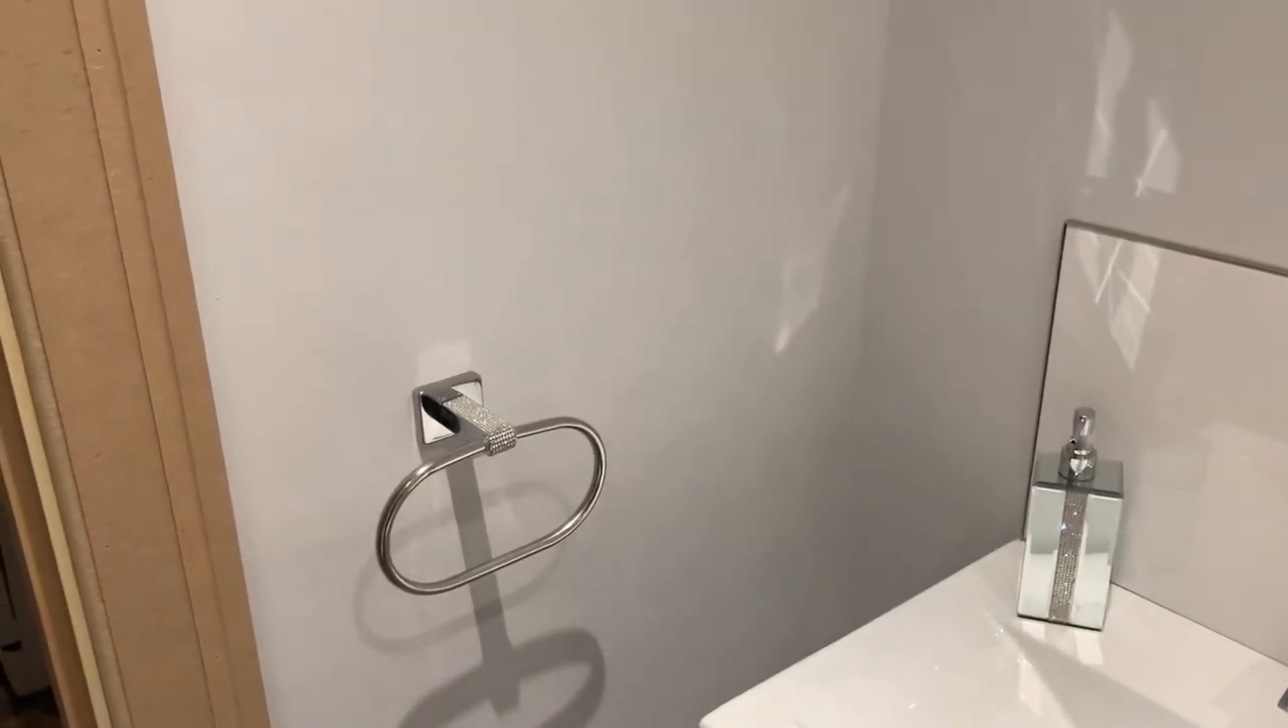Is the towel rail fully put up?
Yes.